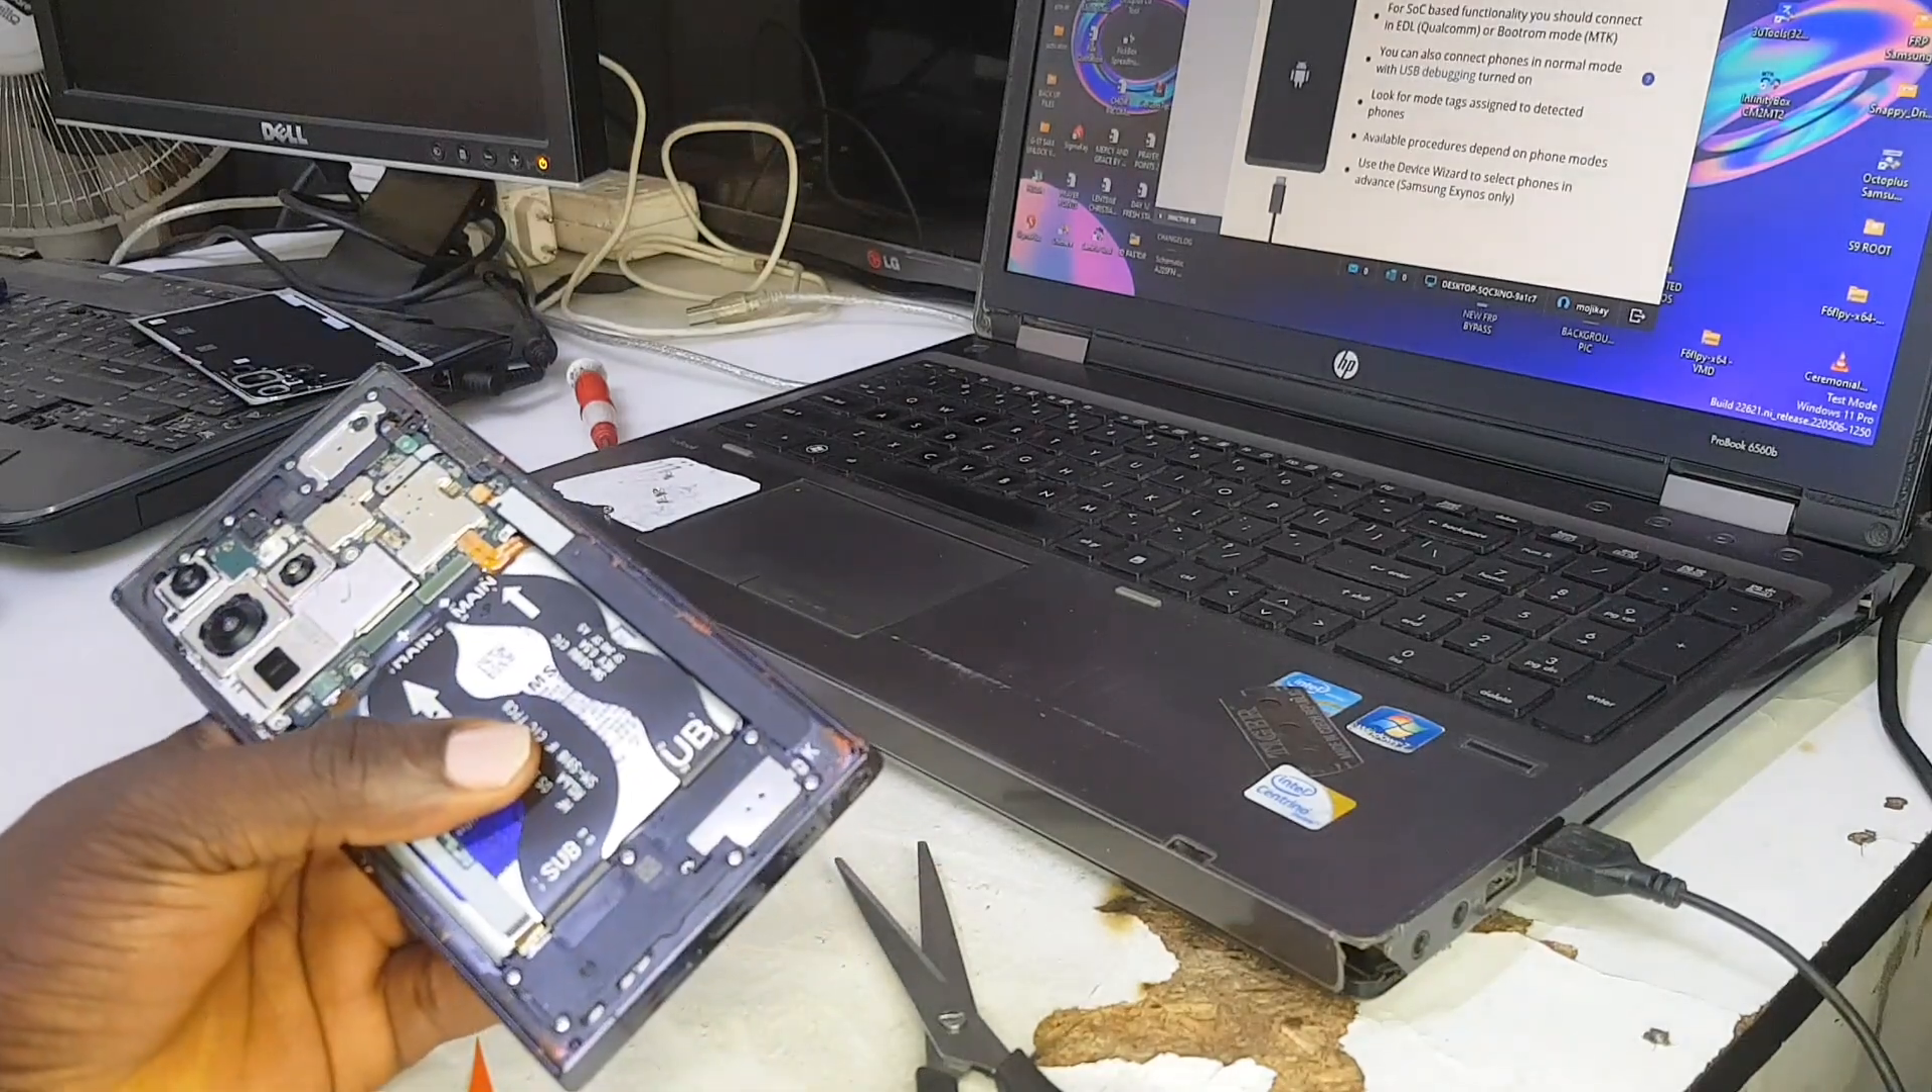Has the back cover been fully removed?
Yes.